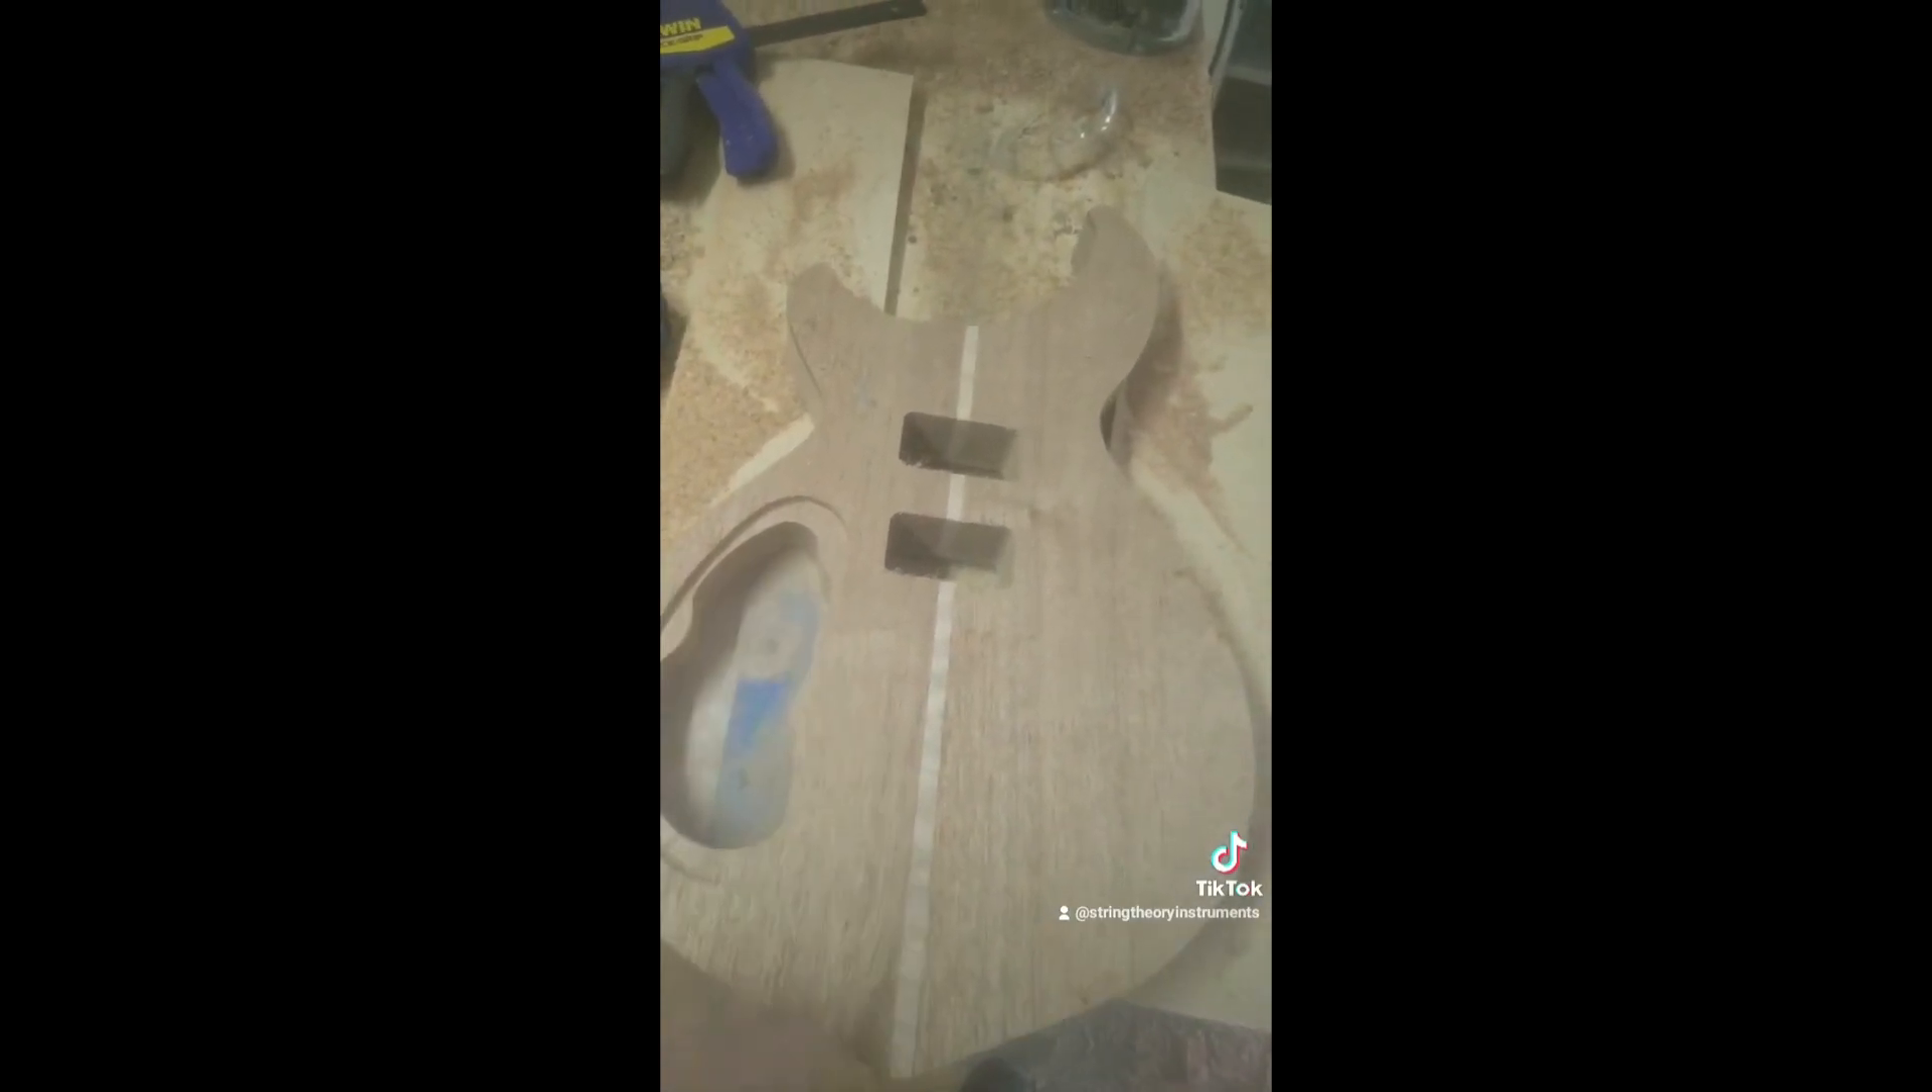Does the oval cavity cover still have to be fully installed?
Yes.